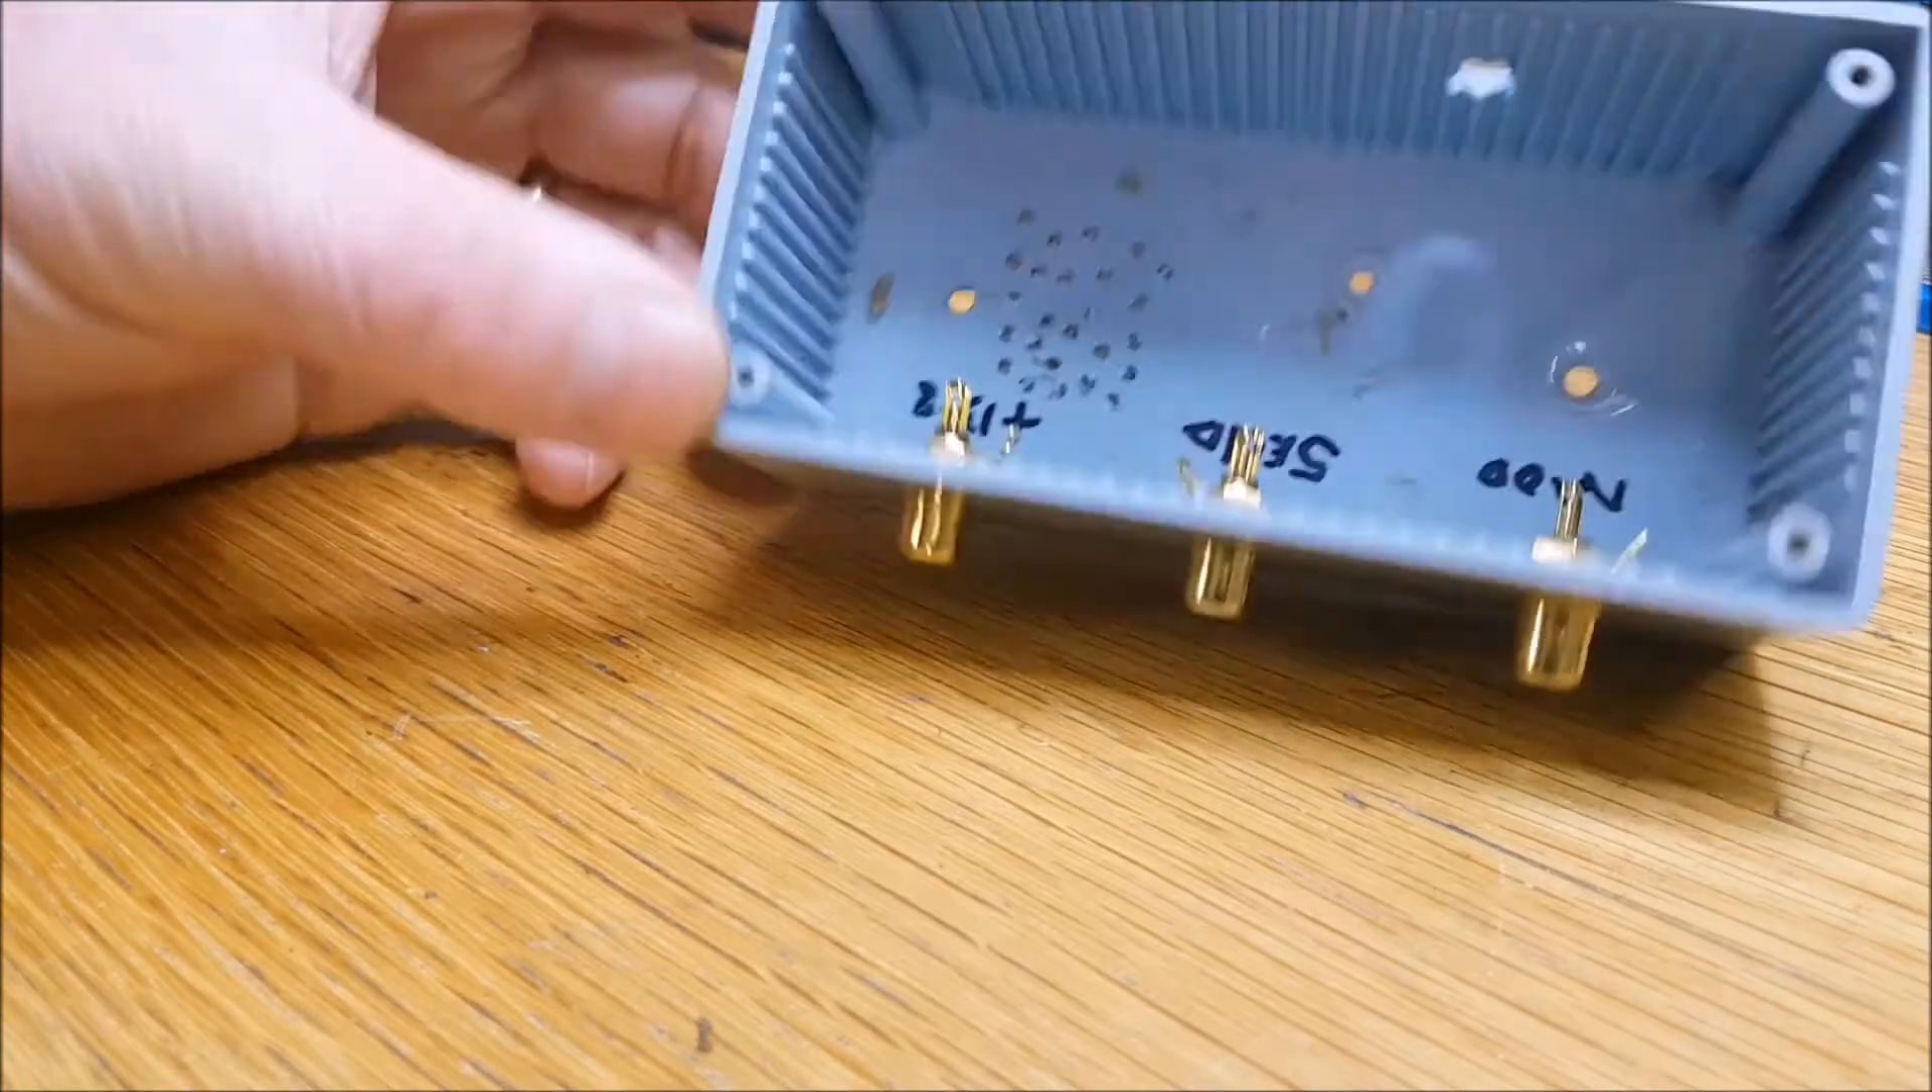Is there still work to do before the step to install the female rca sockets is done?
No.